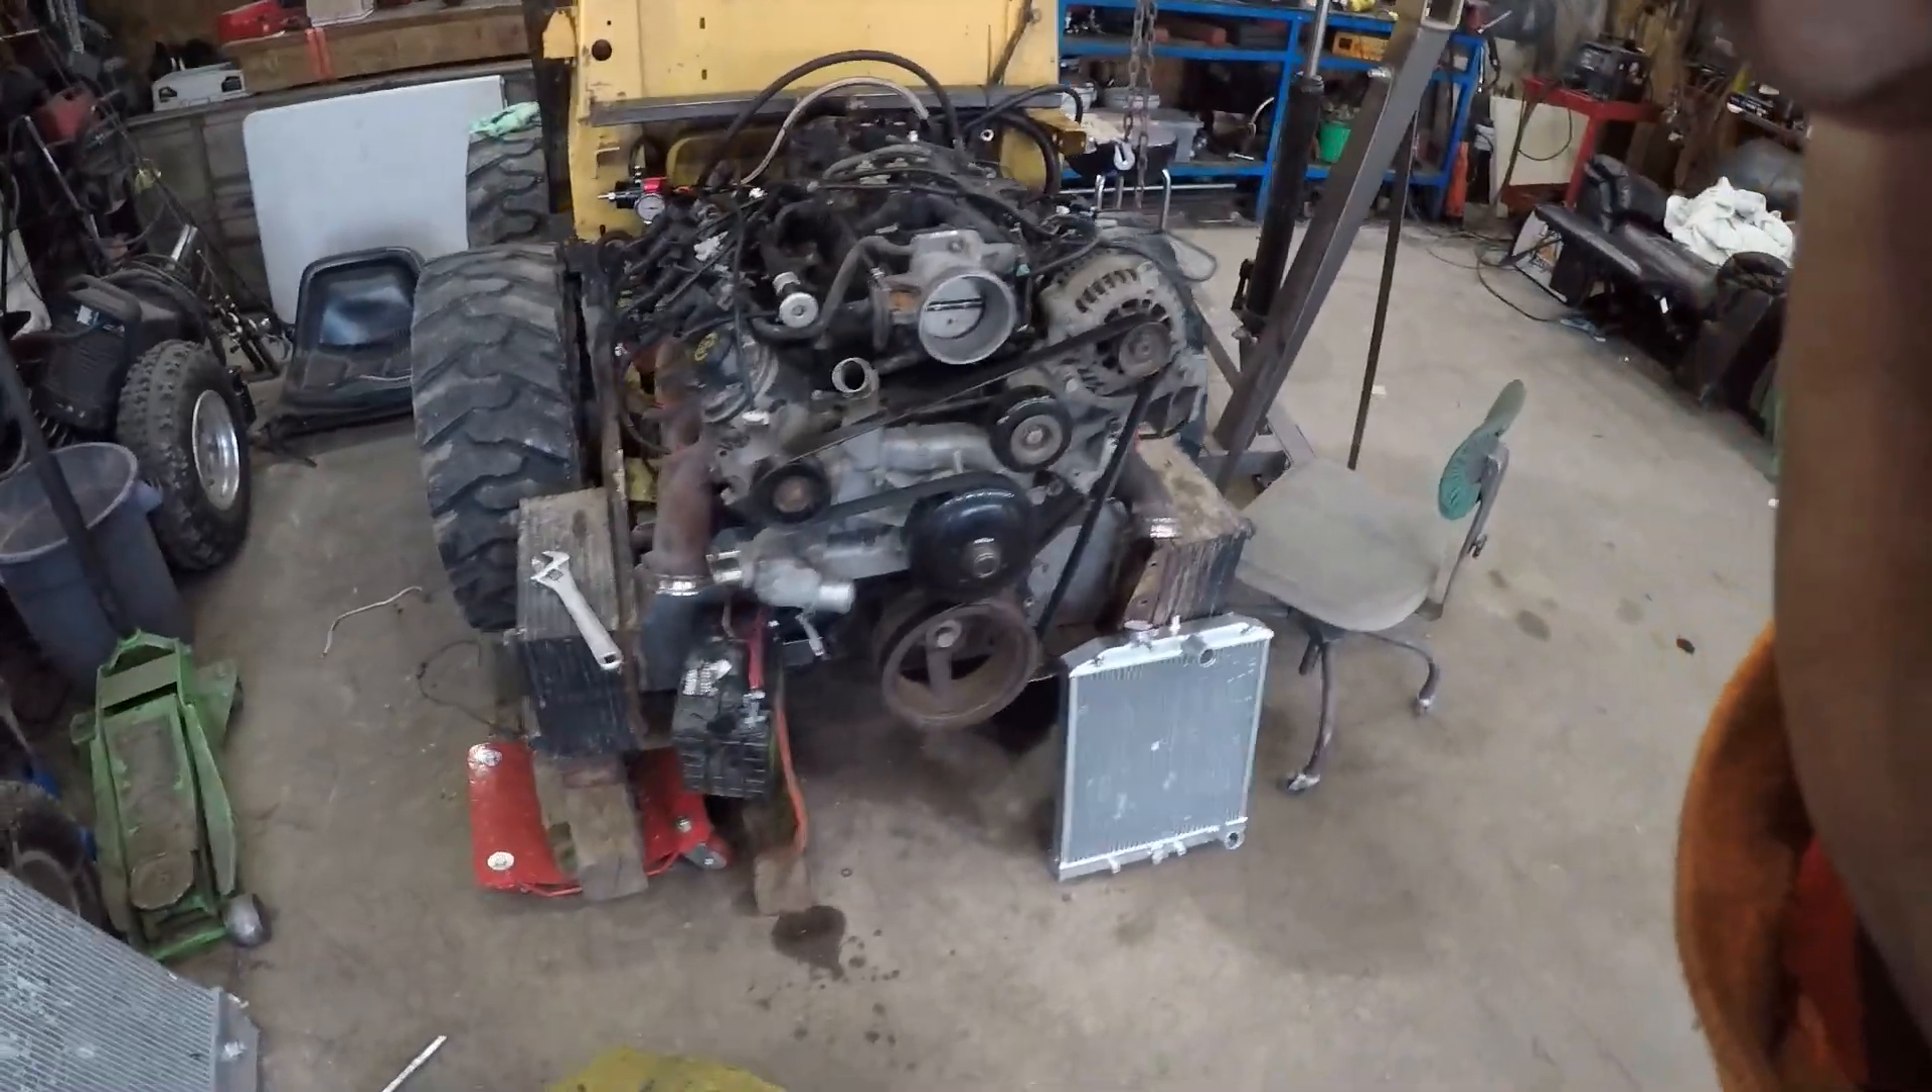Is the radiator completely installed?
No.